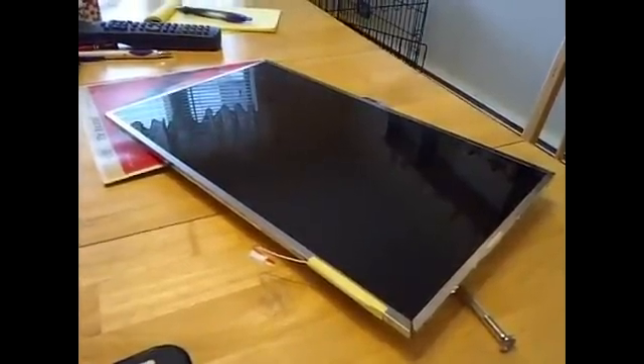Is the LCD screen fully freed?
Yes.